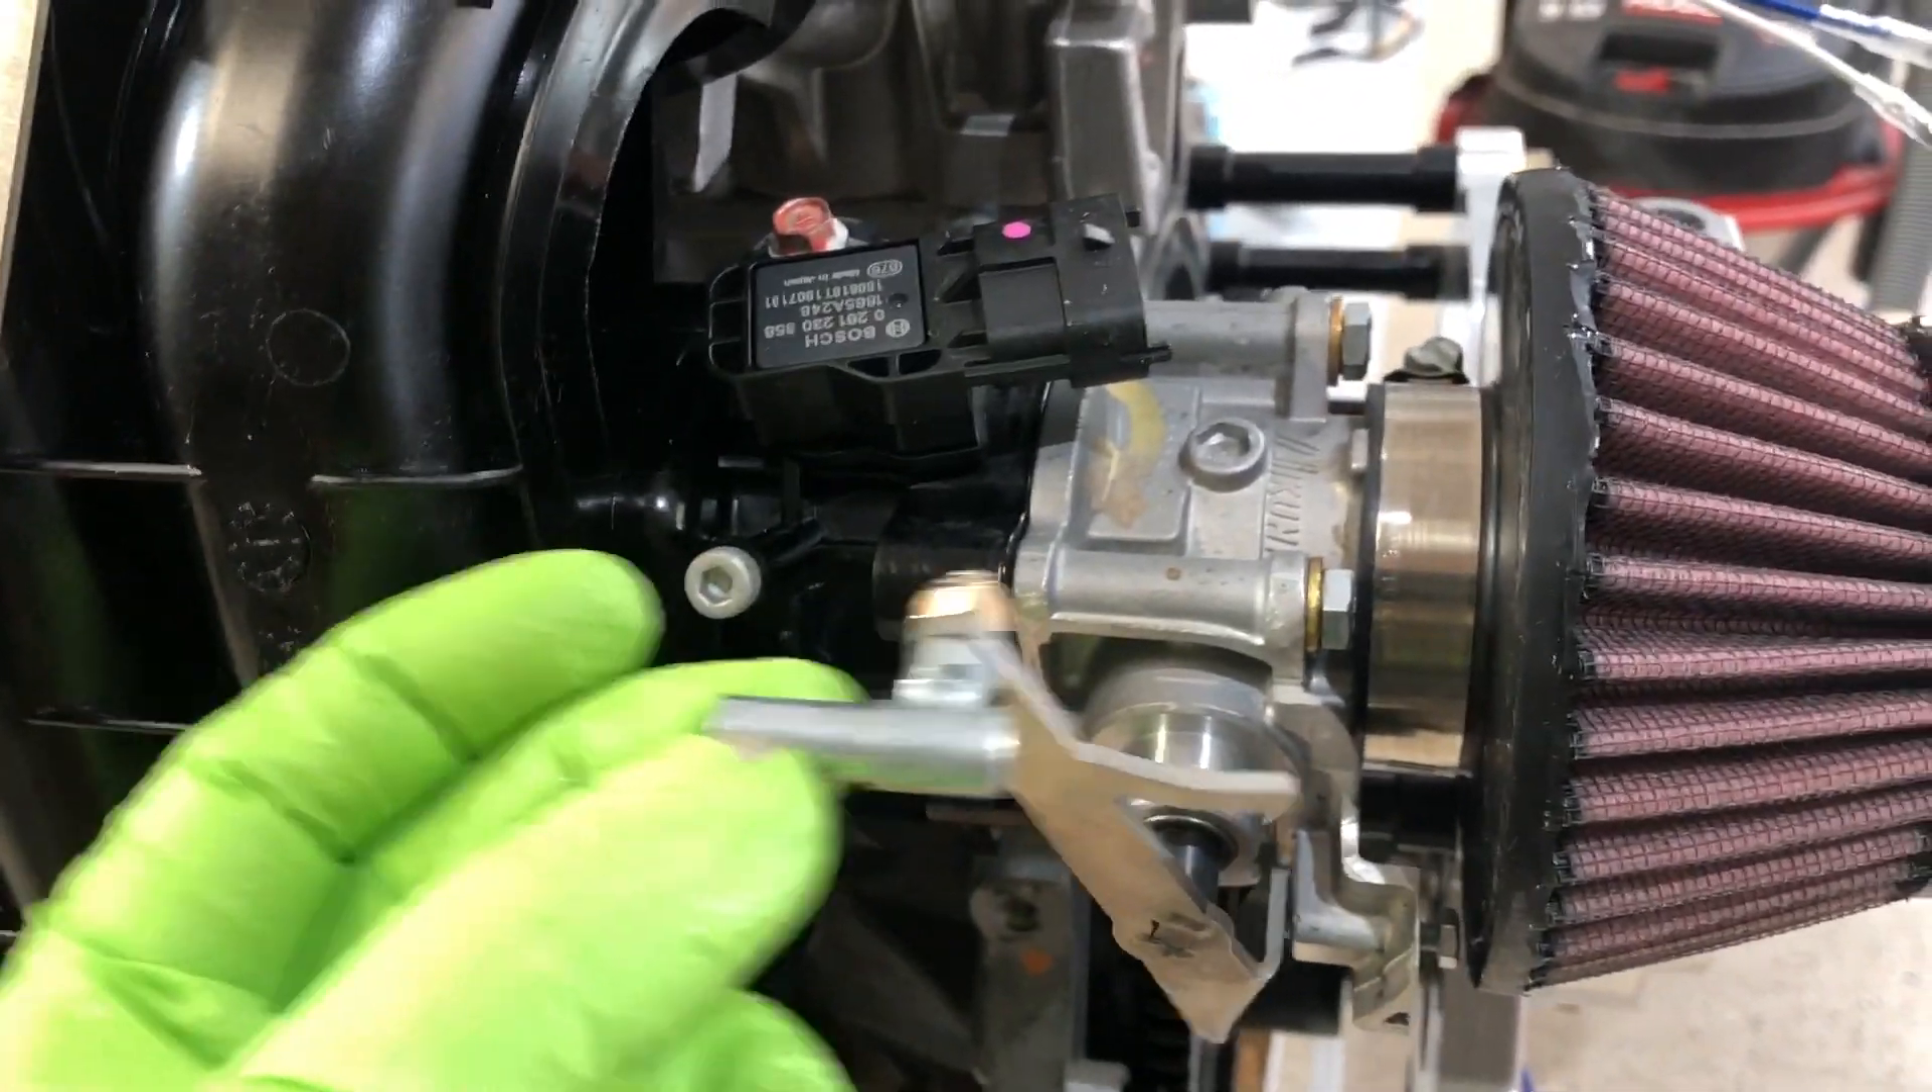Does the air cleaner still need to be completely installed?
No.